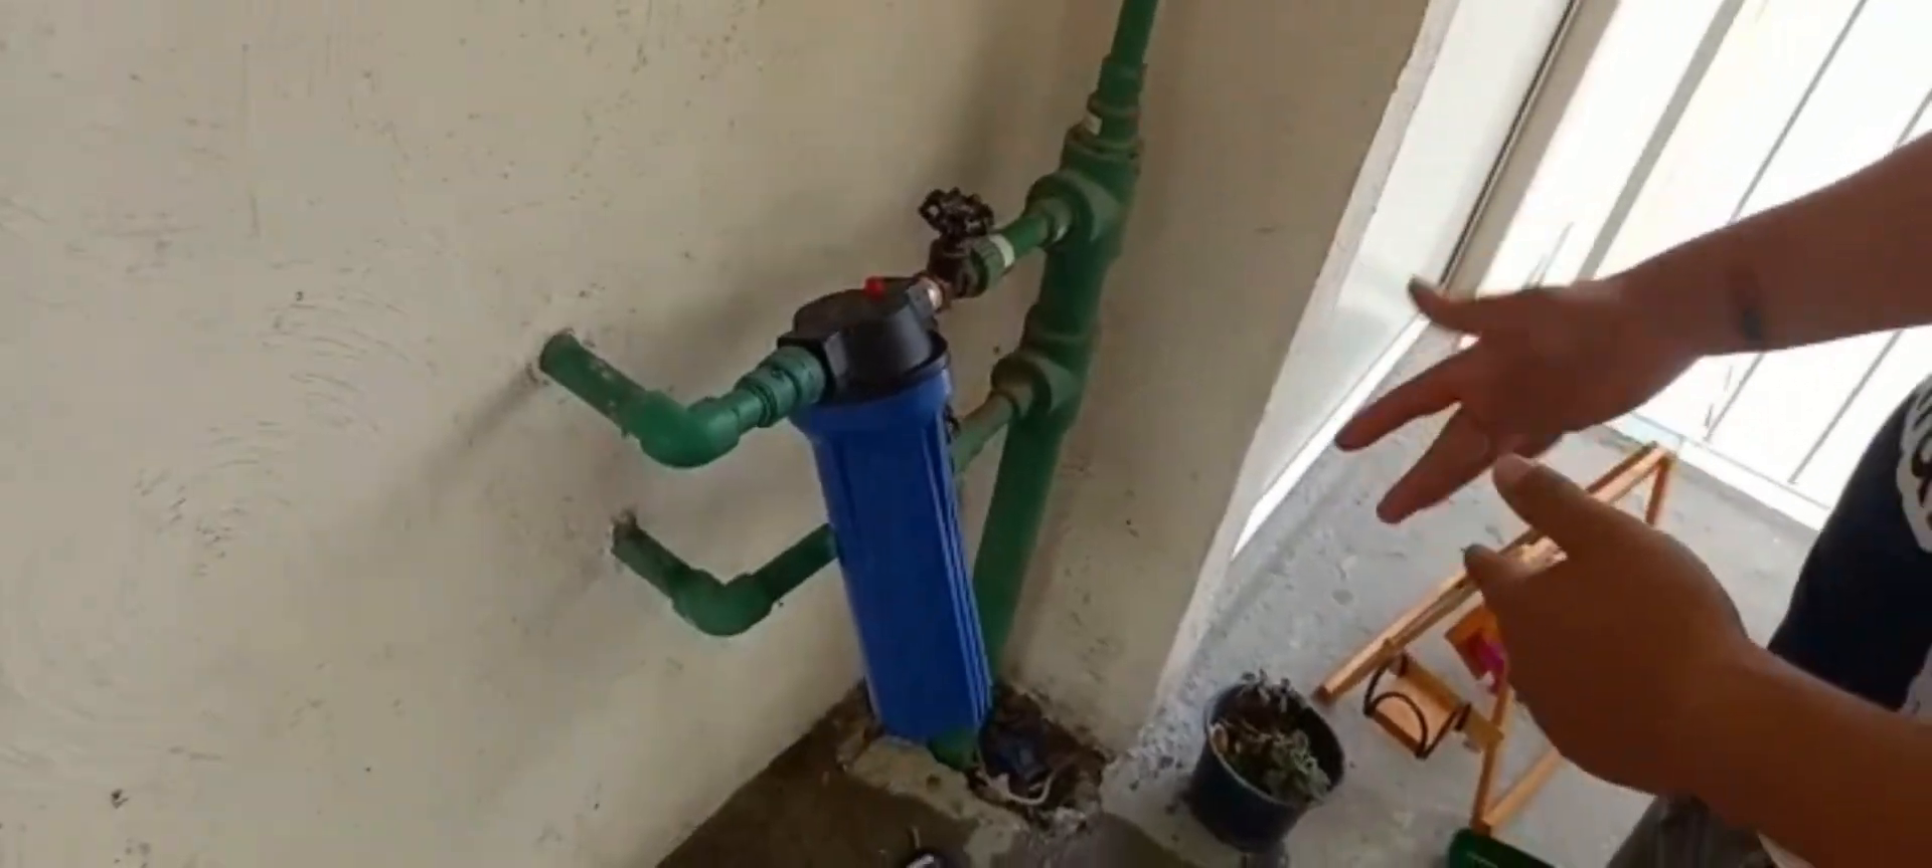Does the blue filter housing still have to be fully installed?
No.